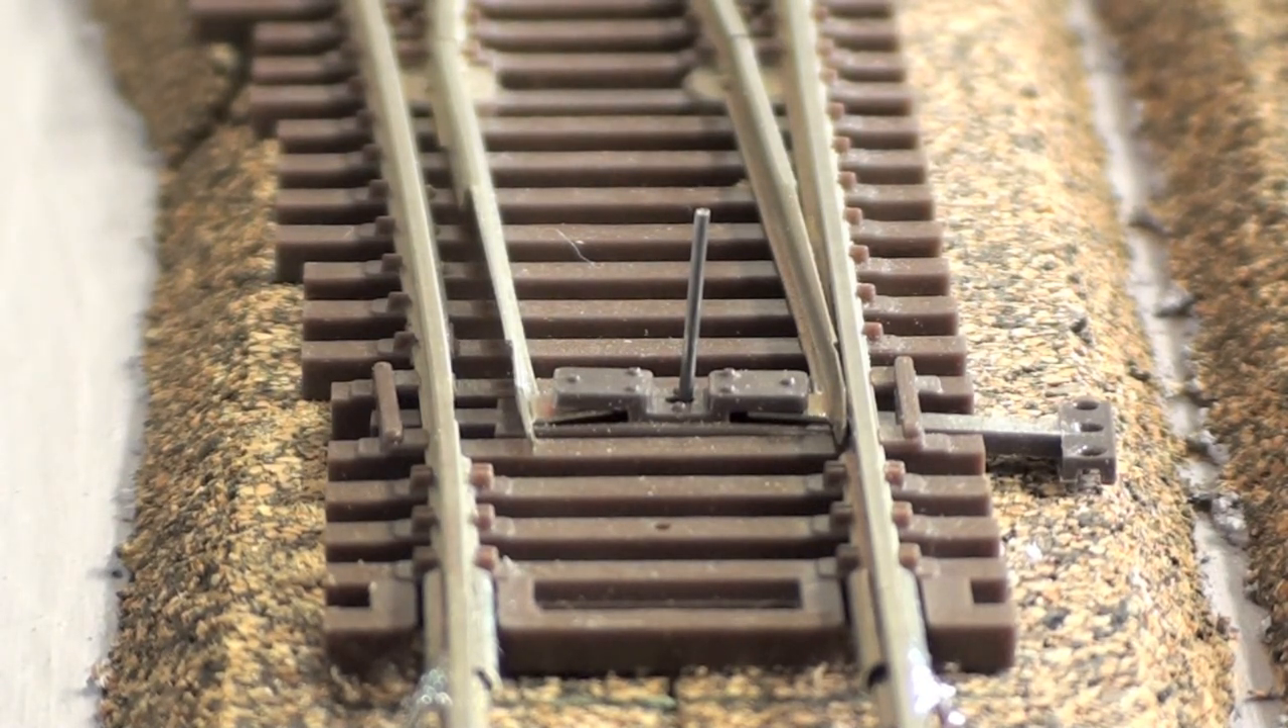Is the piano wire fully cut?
No.